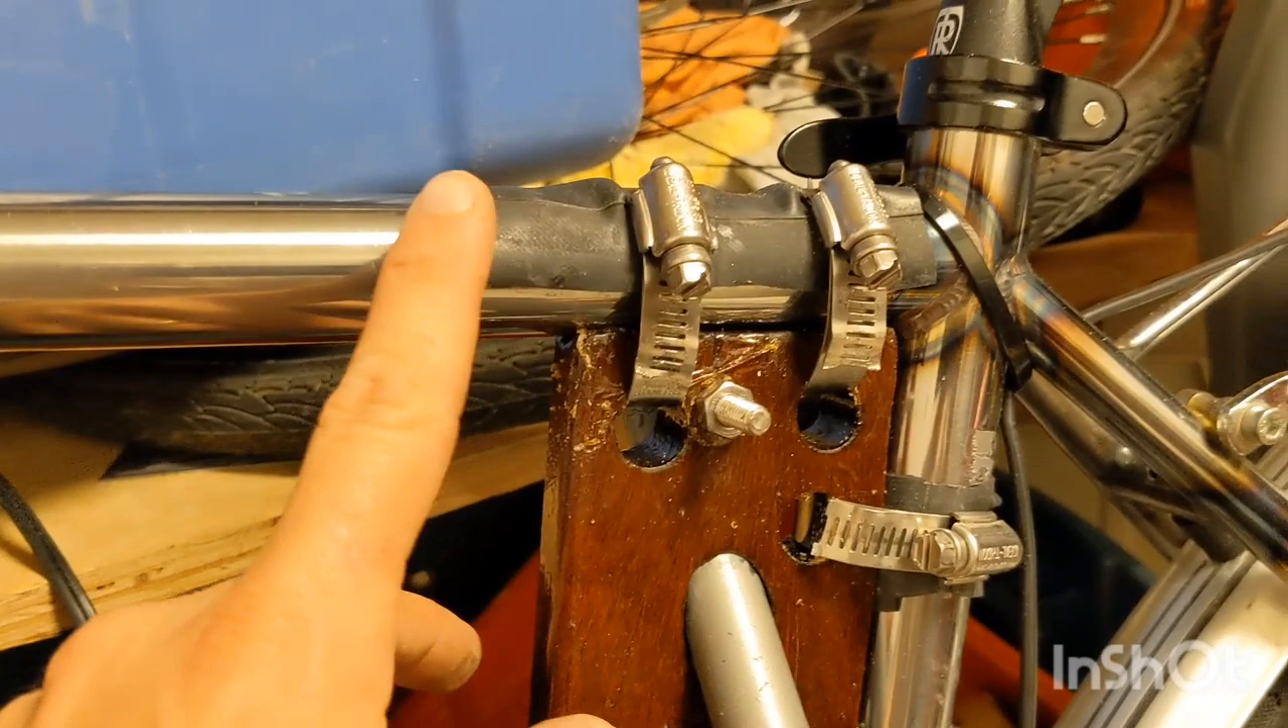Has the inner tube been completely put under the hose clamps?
Yes.